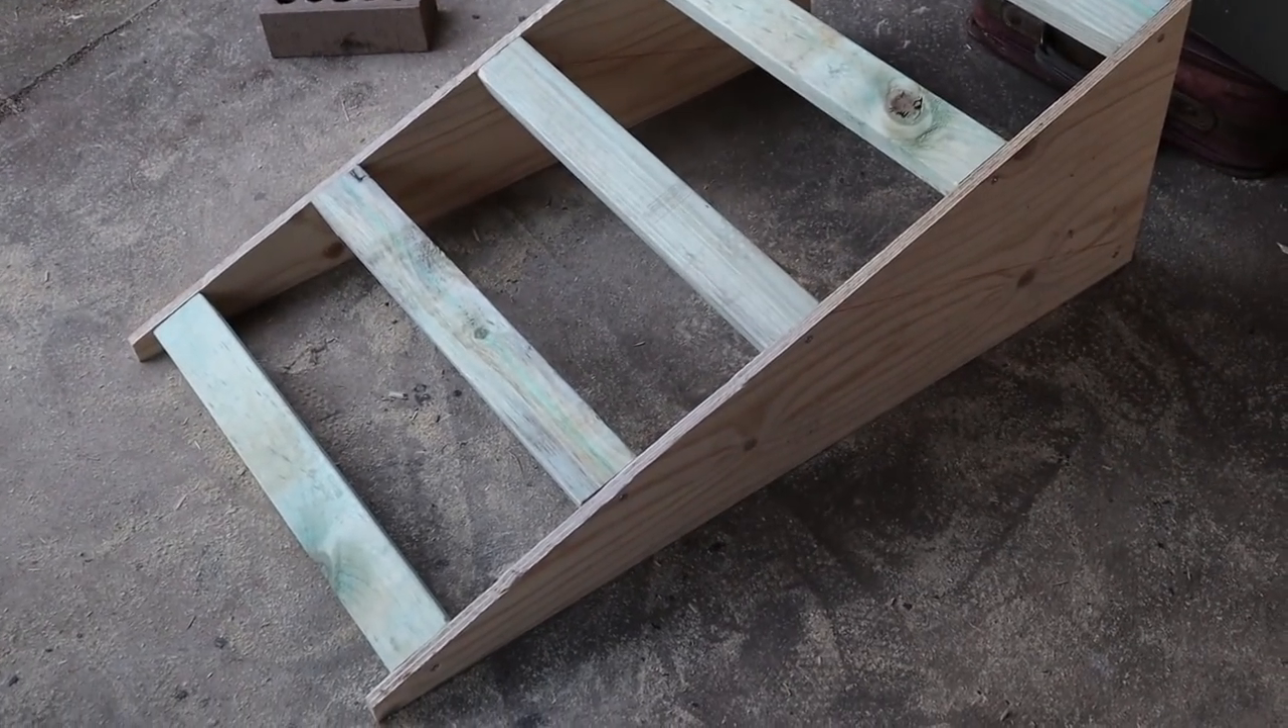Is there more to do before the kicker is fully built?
Yes.